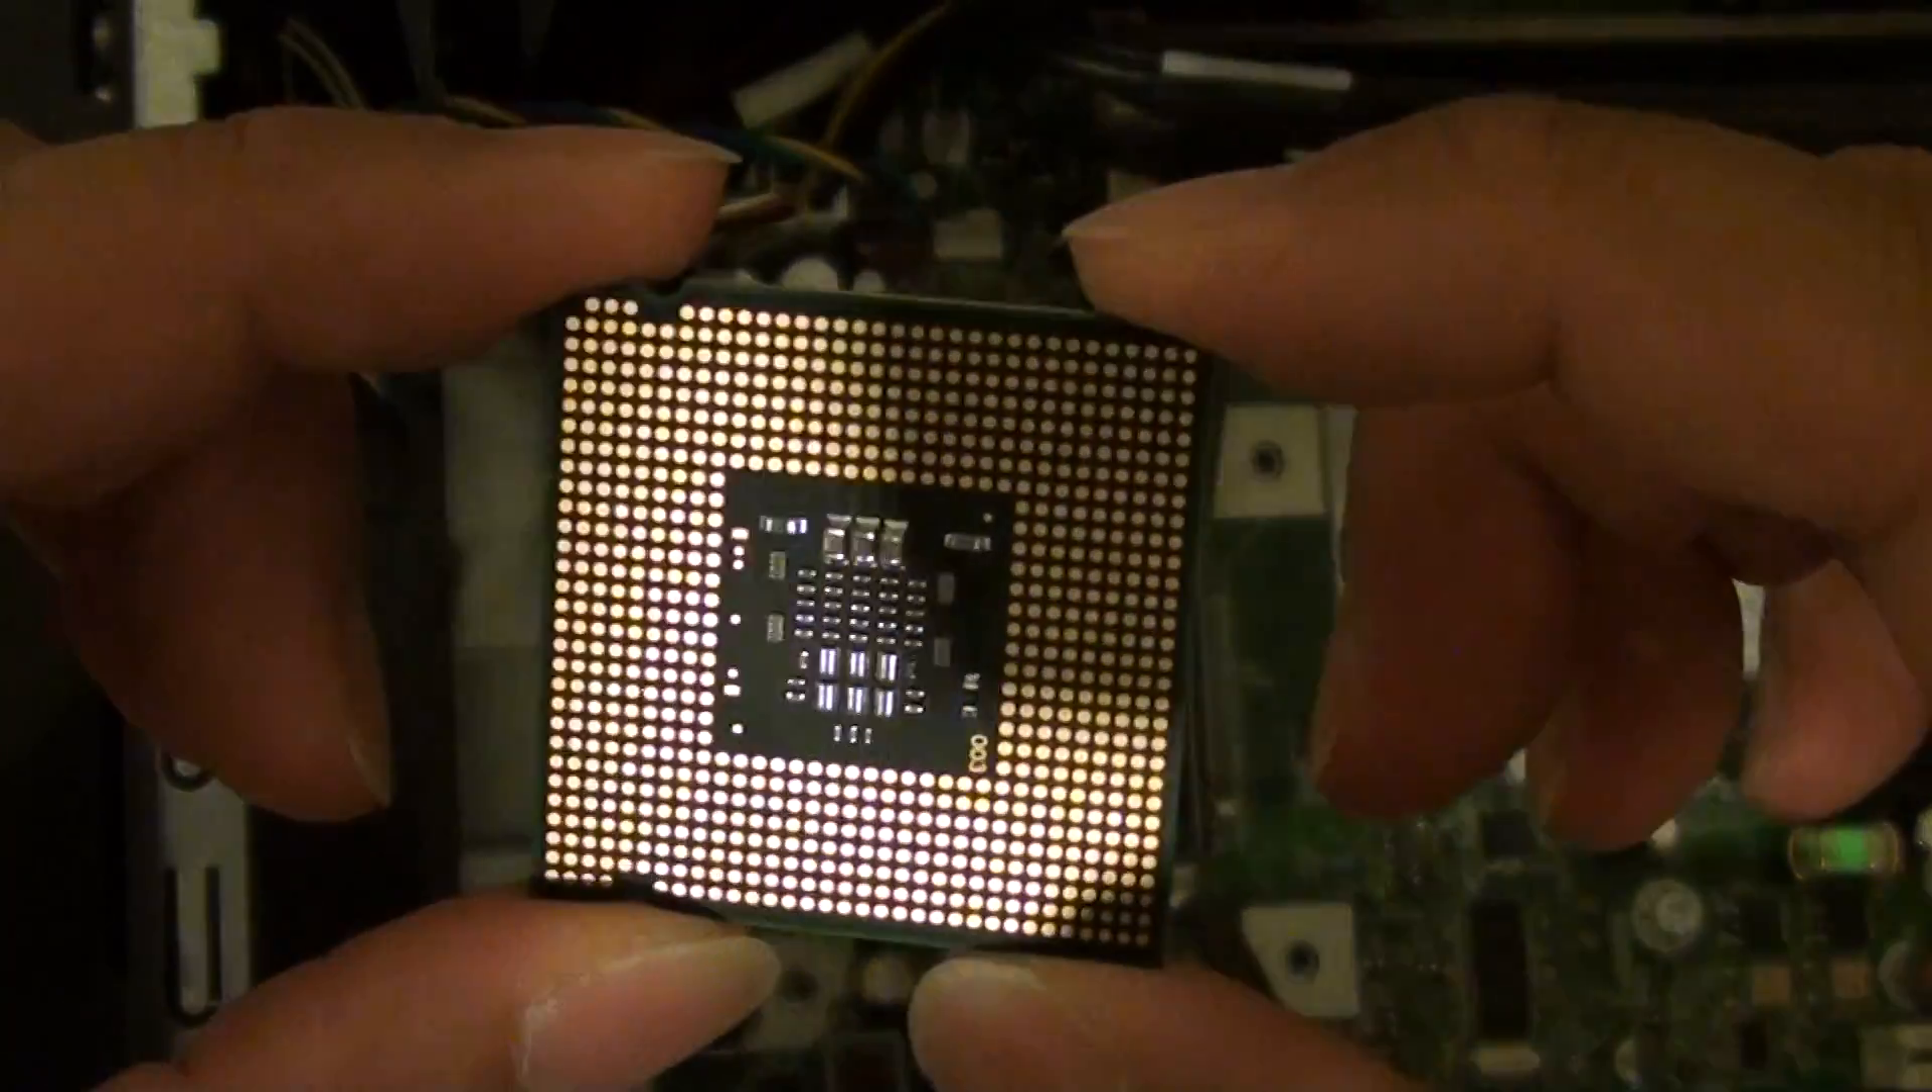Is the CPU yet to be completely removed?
No.